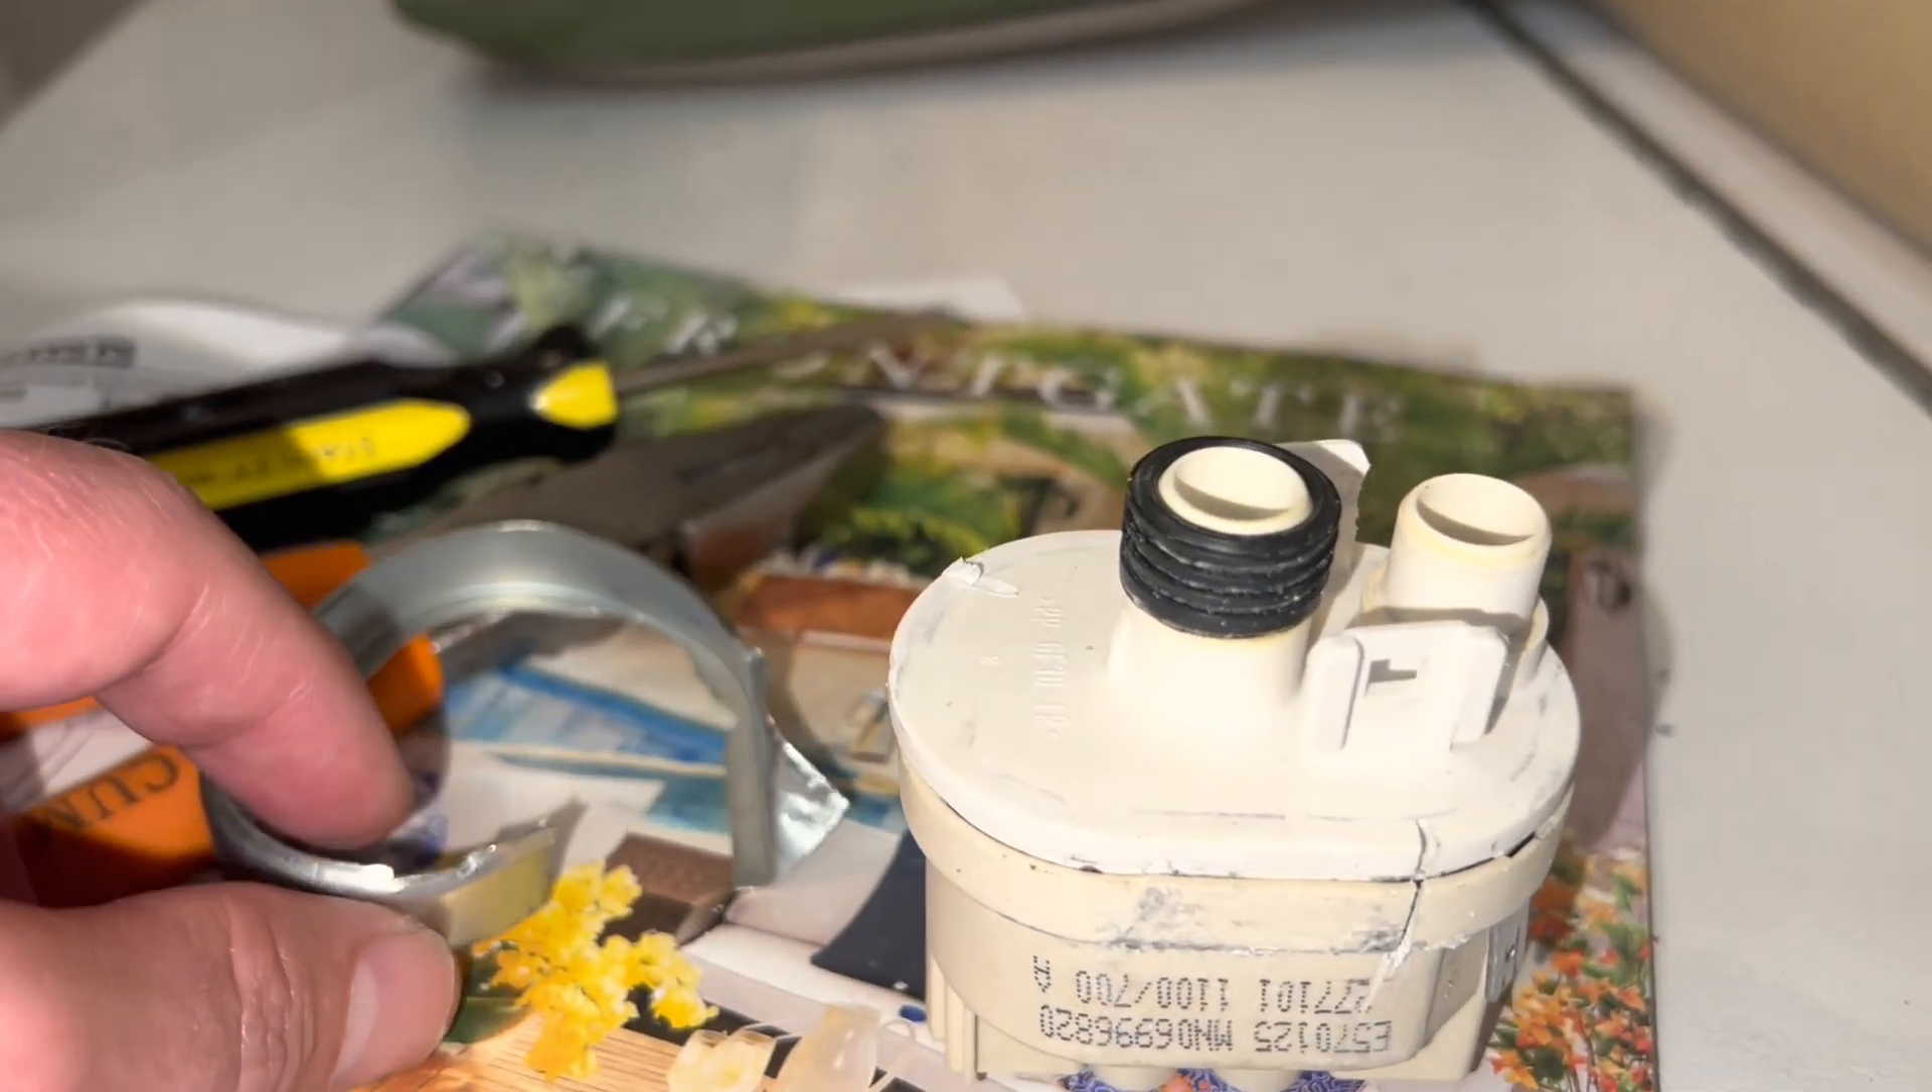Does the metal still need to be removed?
No.